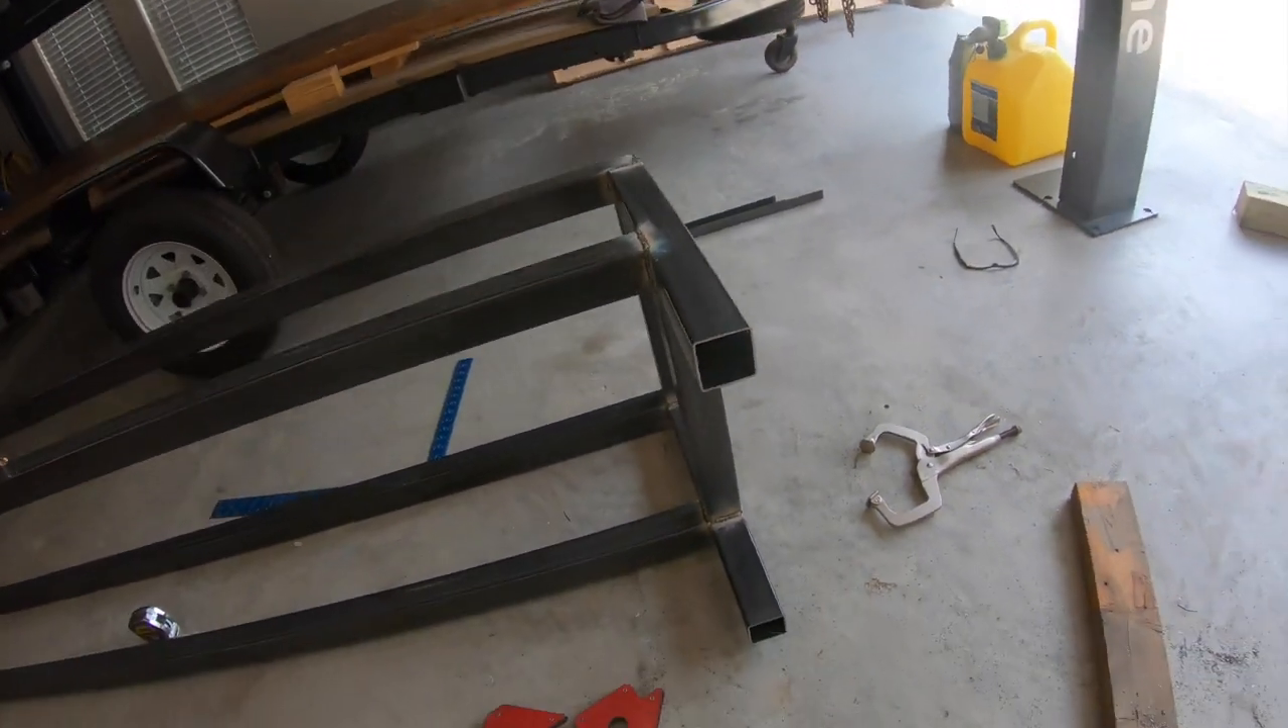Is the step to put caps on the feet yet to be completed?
Yes.